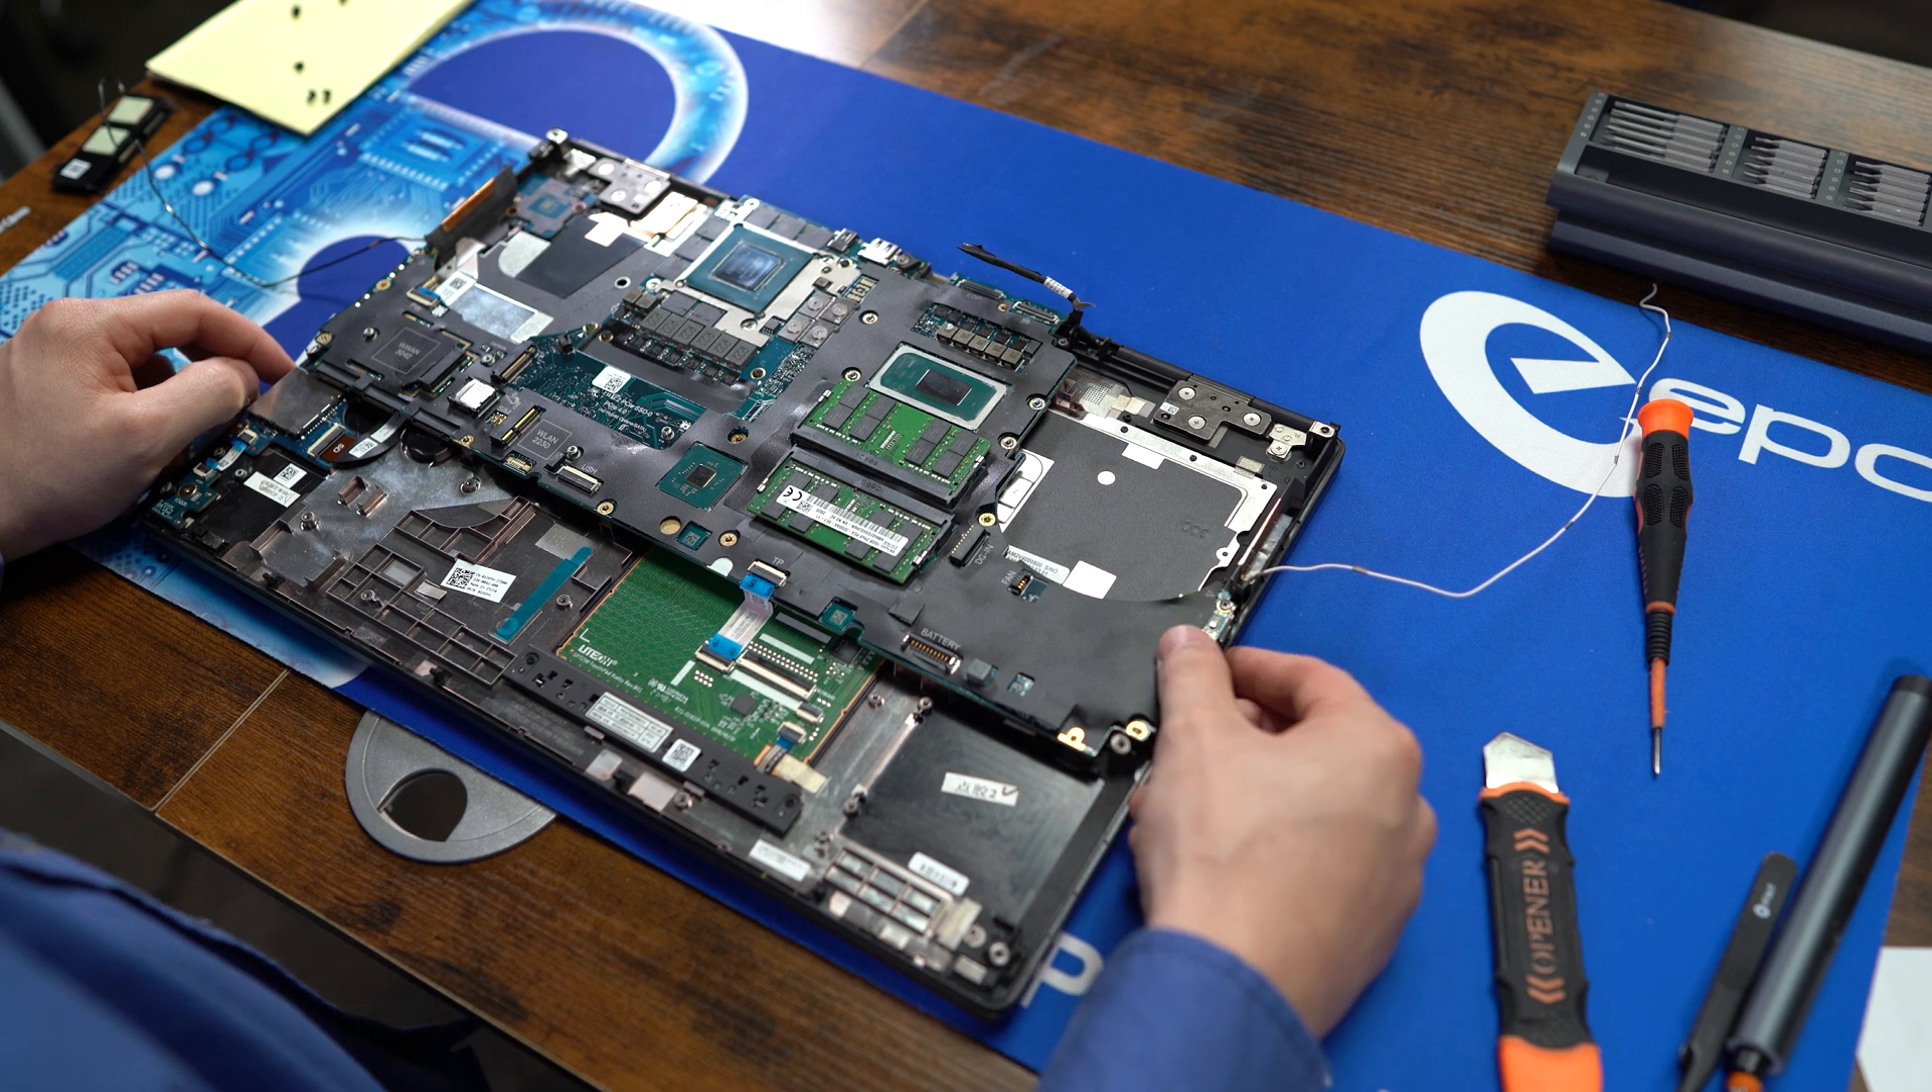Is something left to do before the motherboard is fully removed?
Yes.